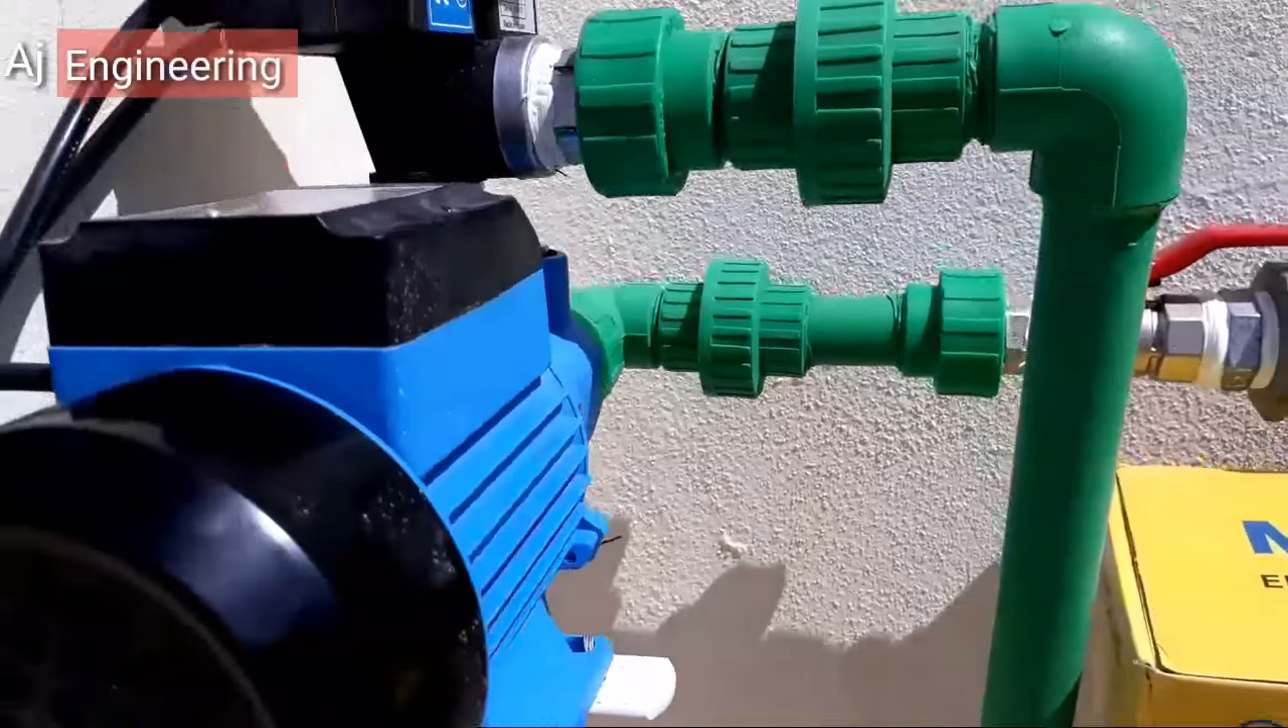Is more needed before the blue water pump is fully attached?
No.